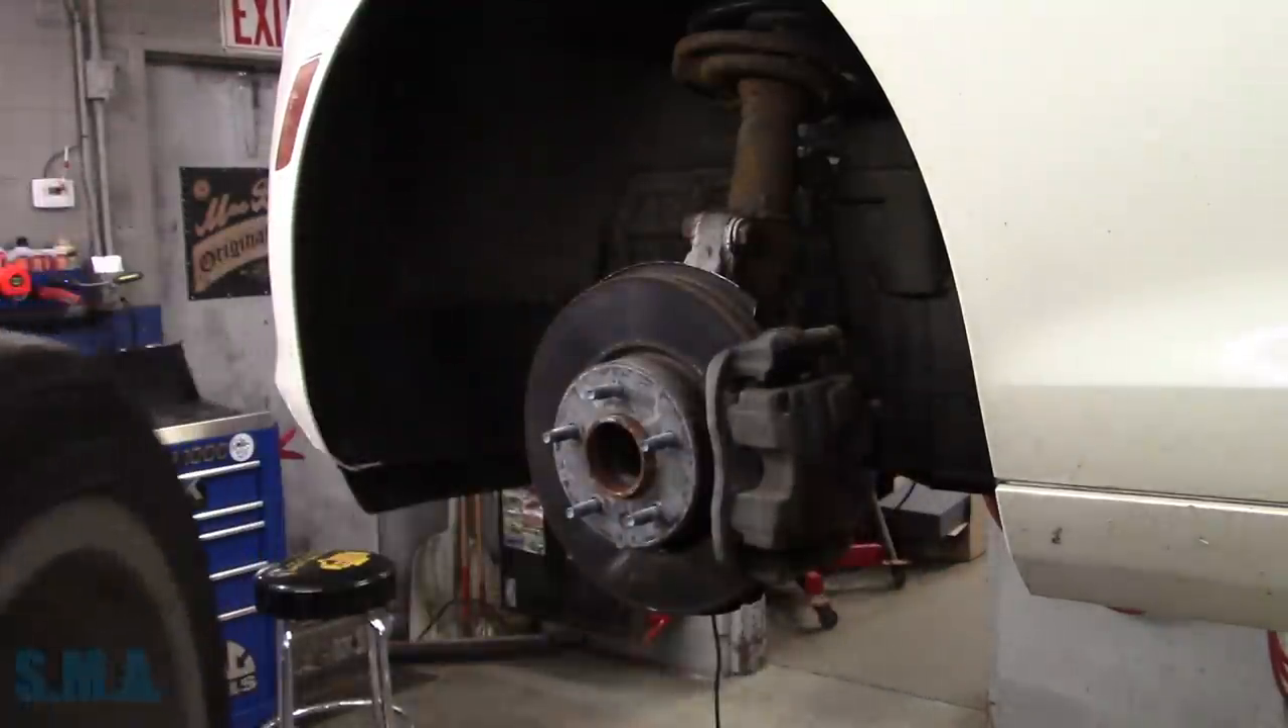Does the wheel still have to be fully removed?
No.